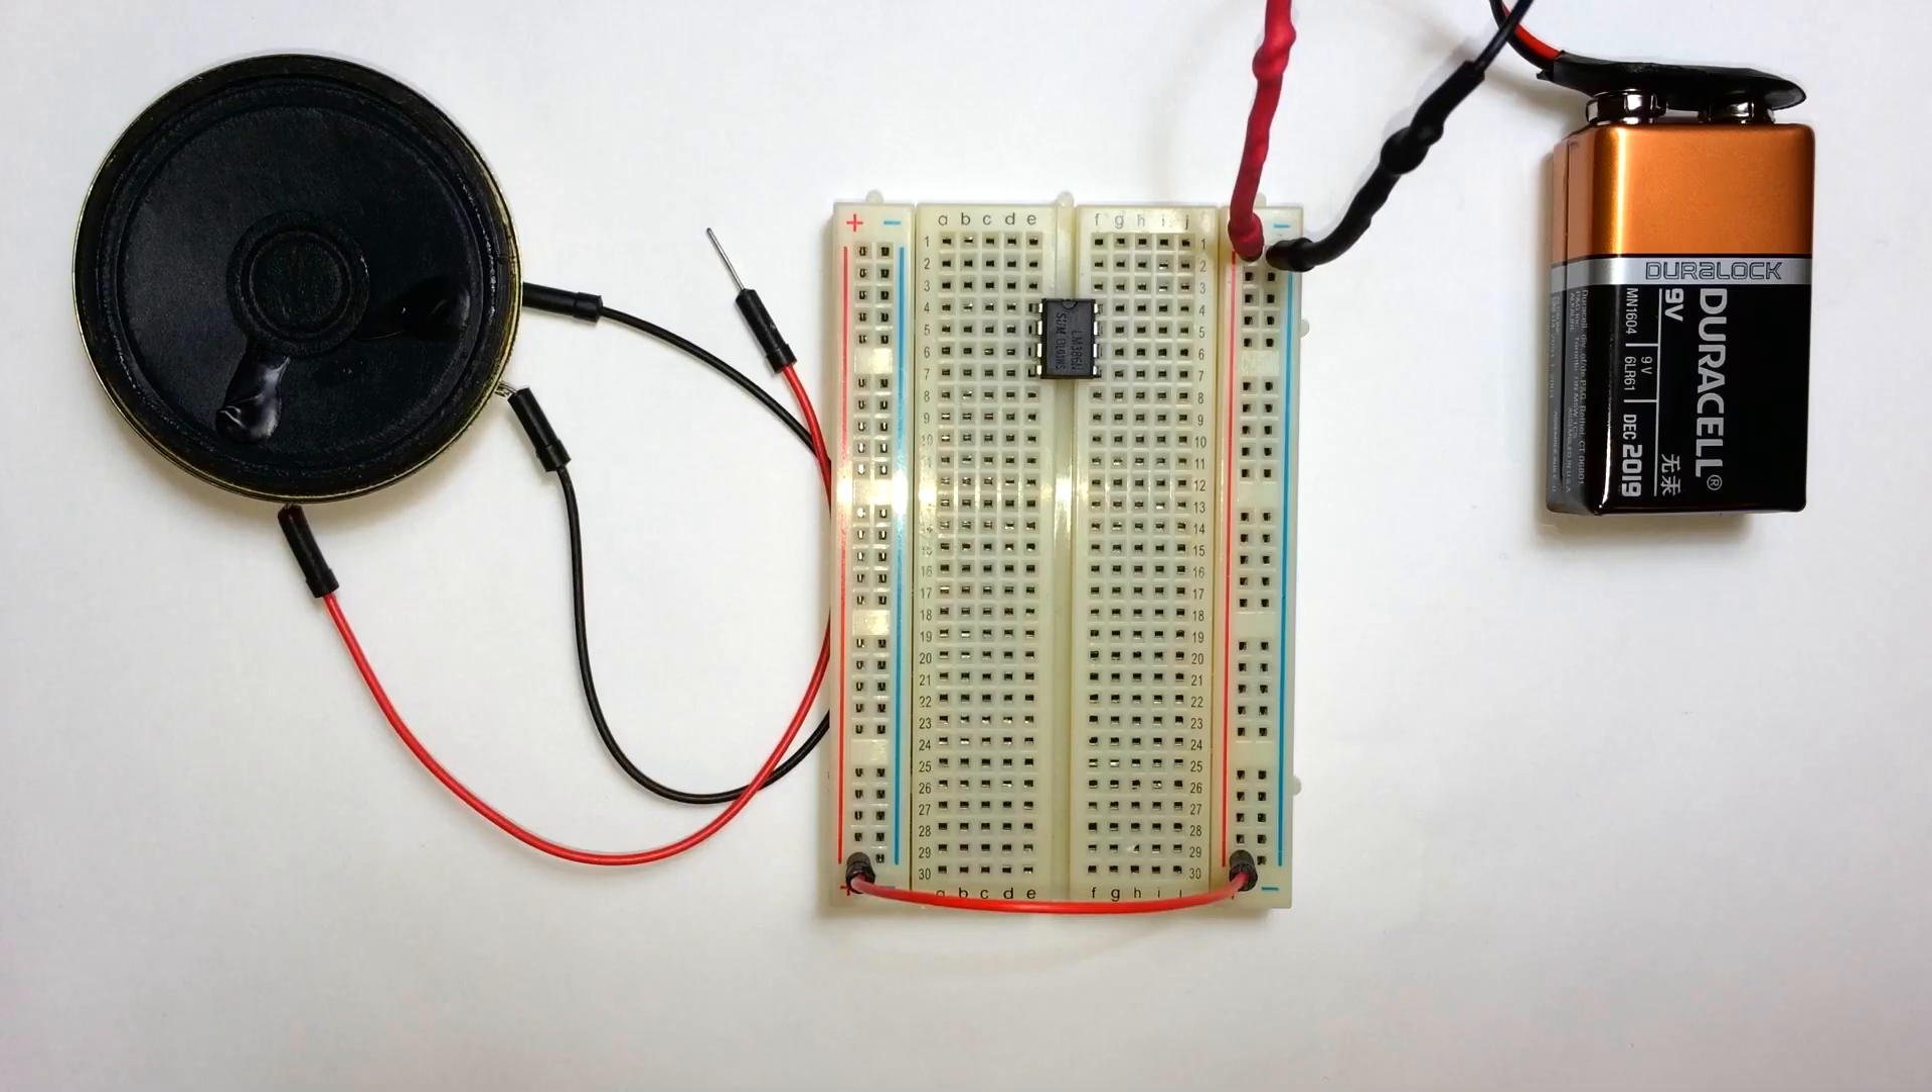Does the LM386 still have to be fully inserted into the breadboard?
No.